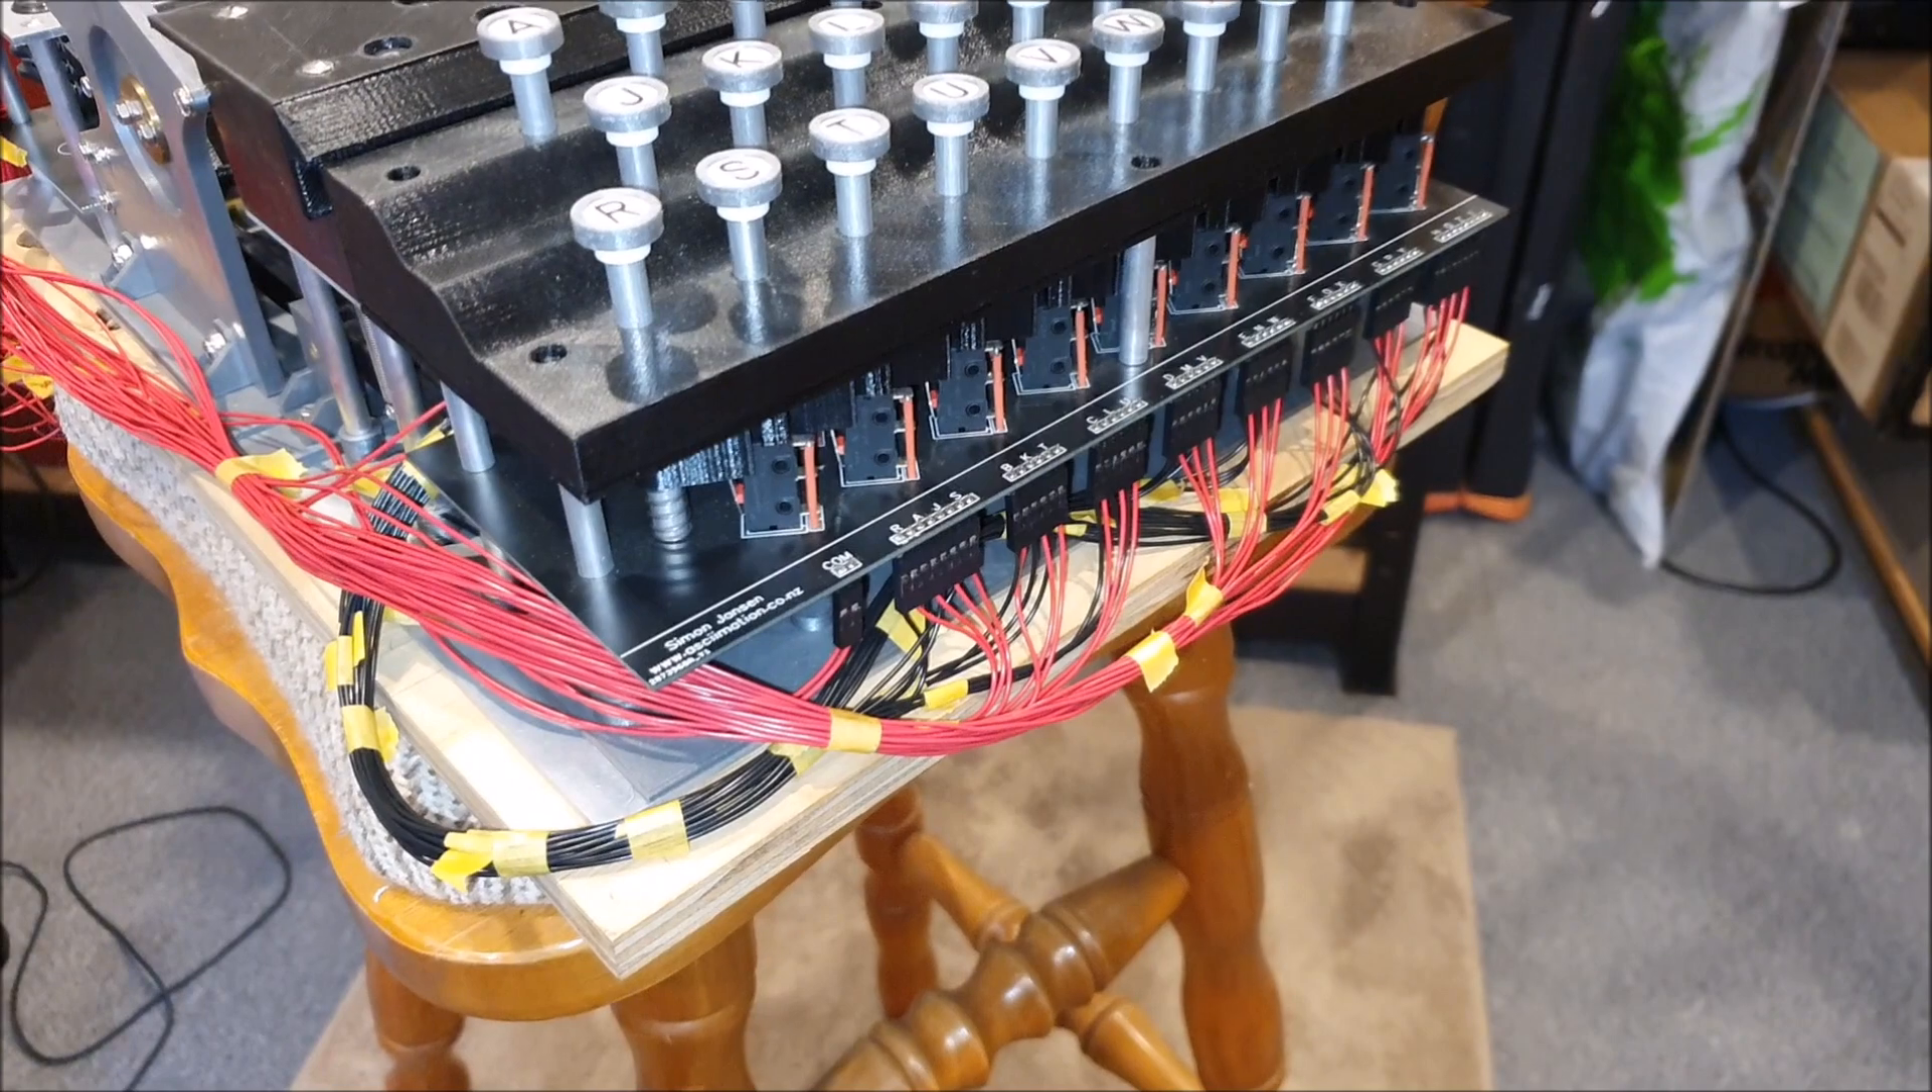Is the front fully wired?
Yes.